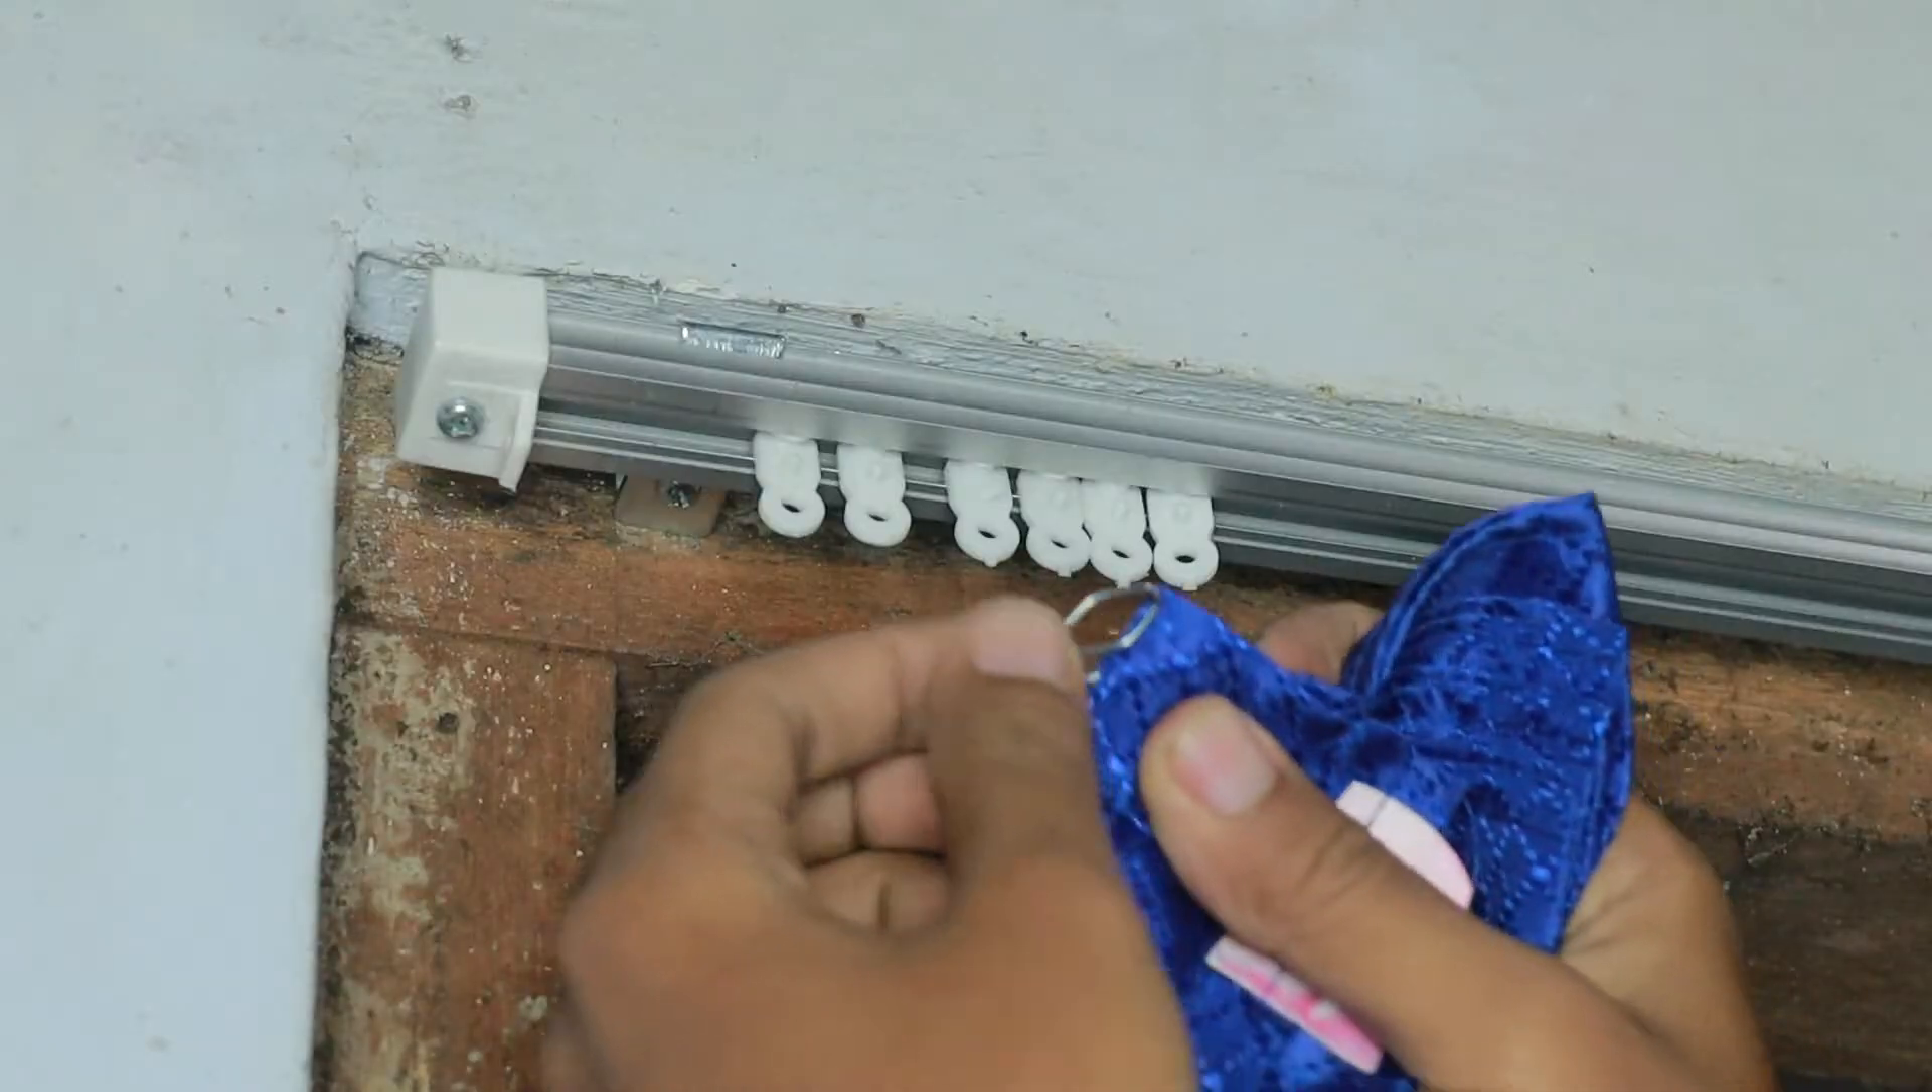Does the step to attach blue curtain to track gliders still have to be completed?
Yes.